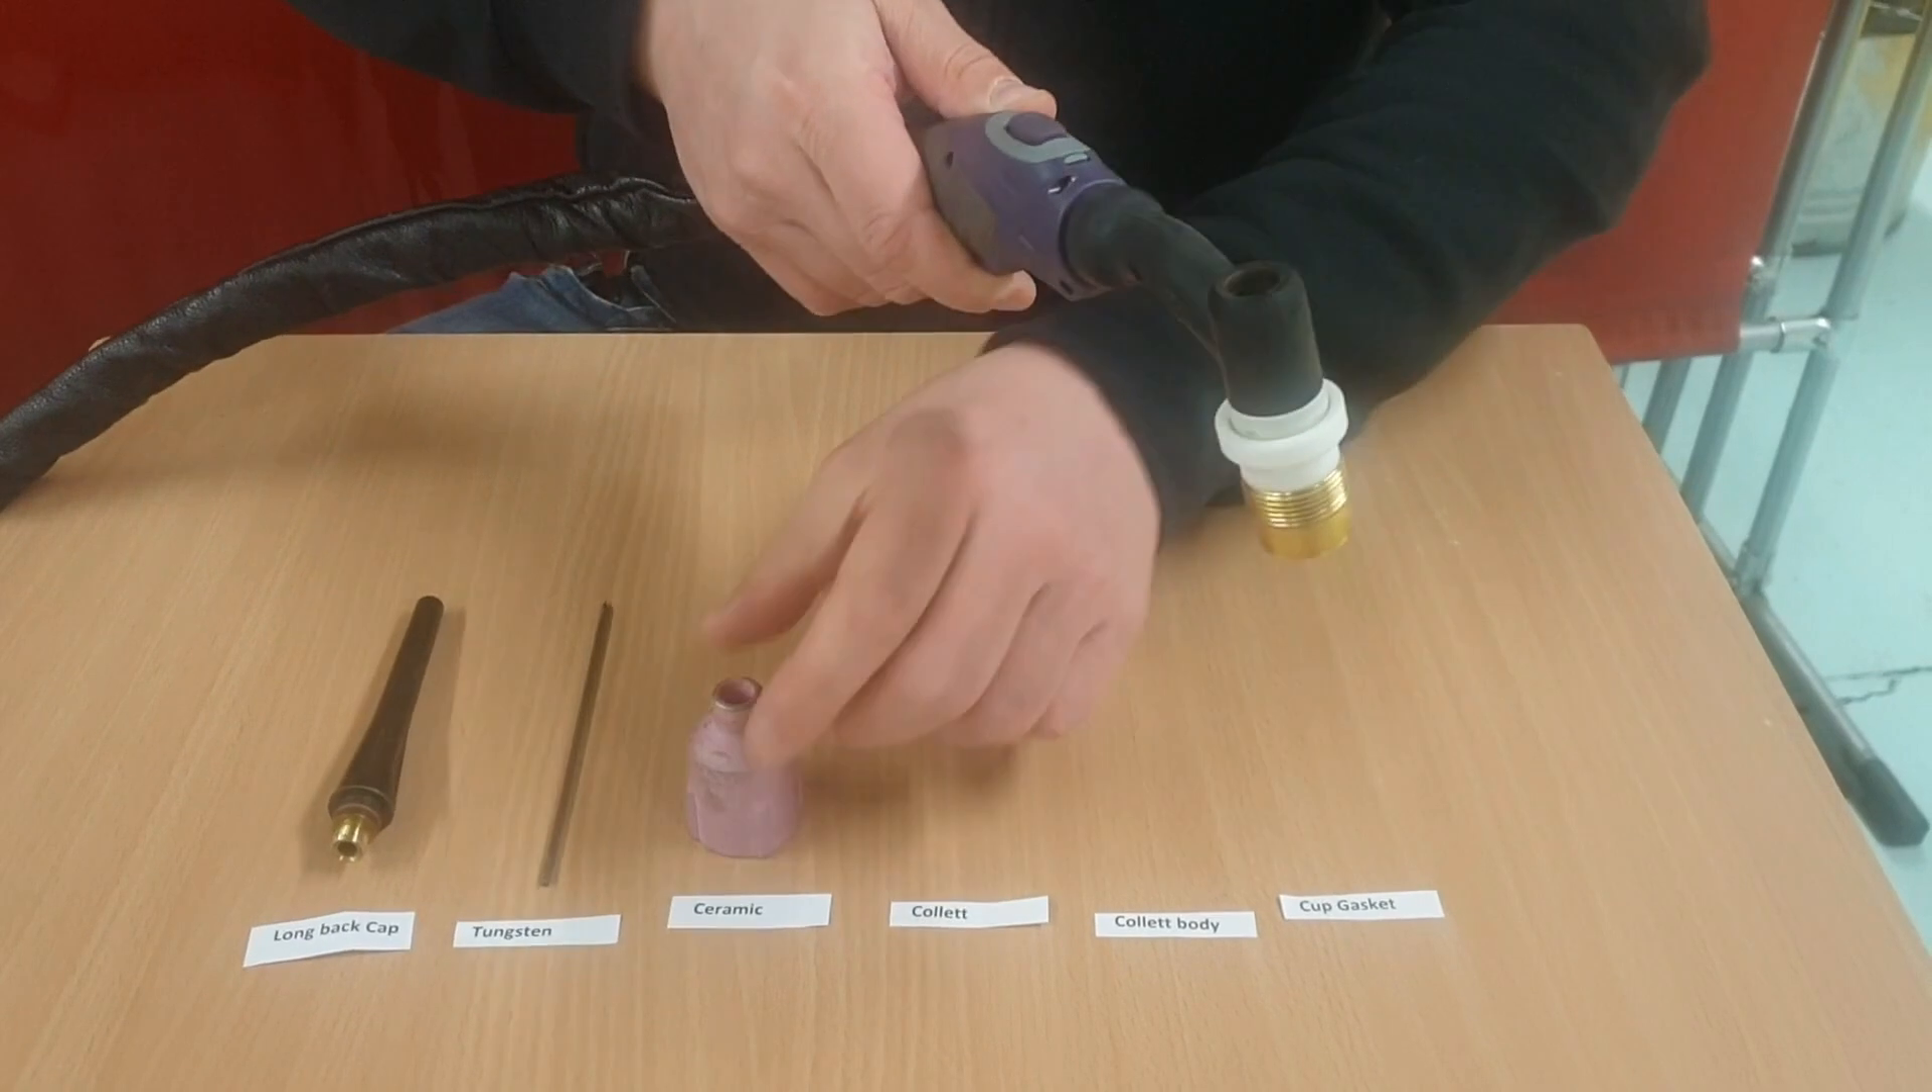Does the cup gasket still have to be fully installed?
No.